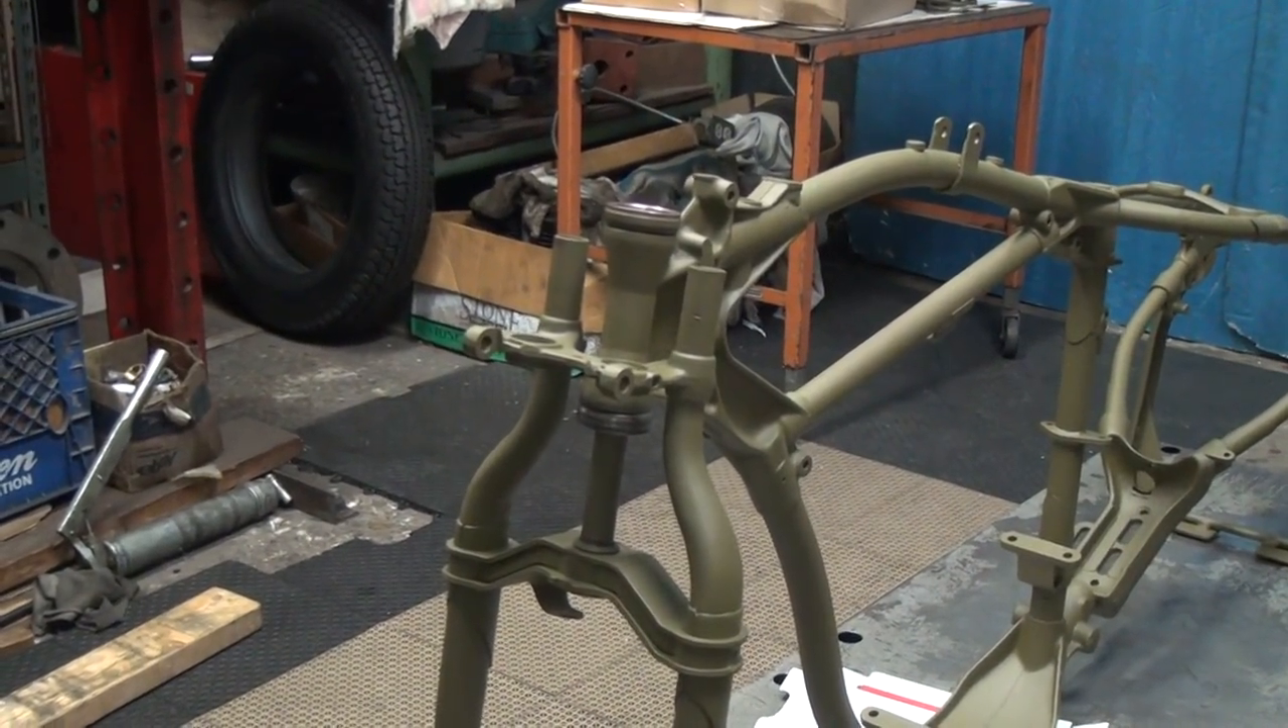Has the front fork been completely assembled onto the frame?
No.